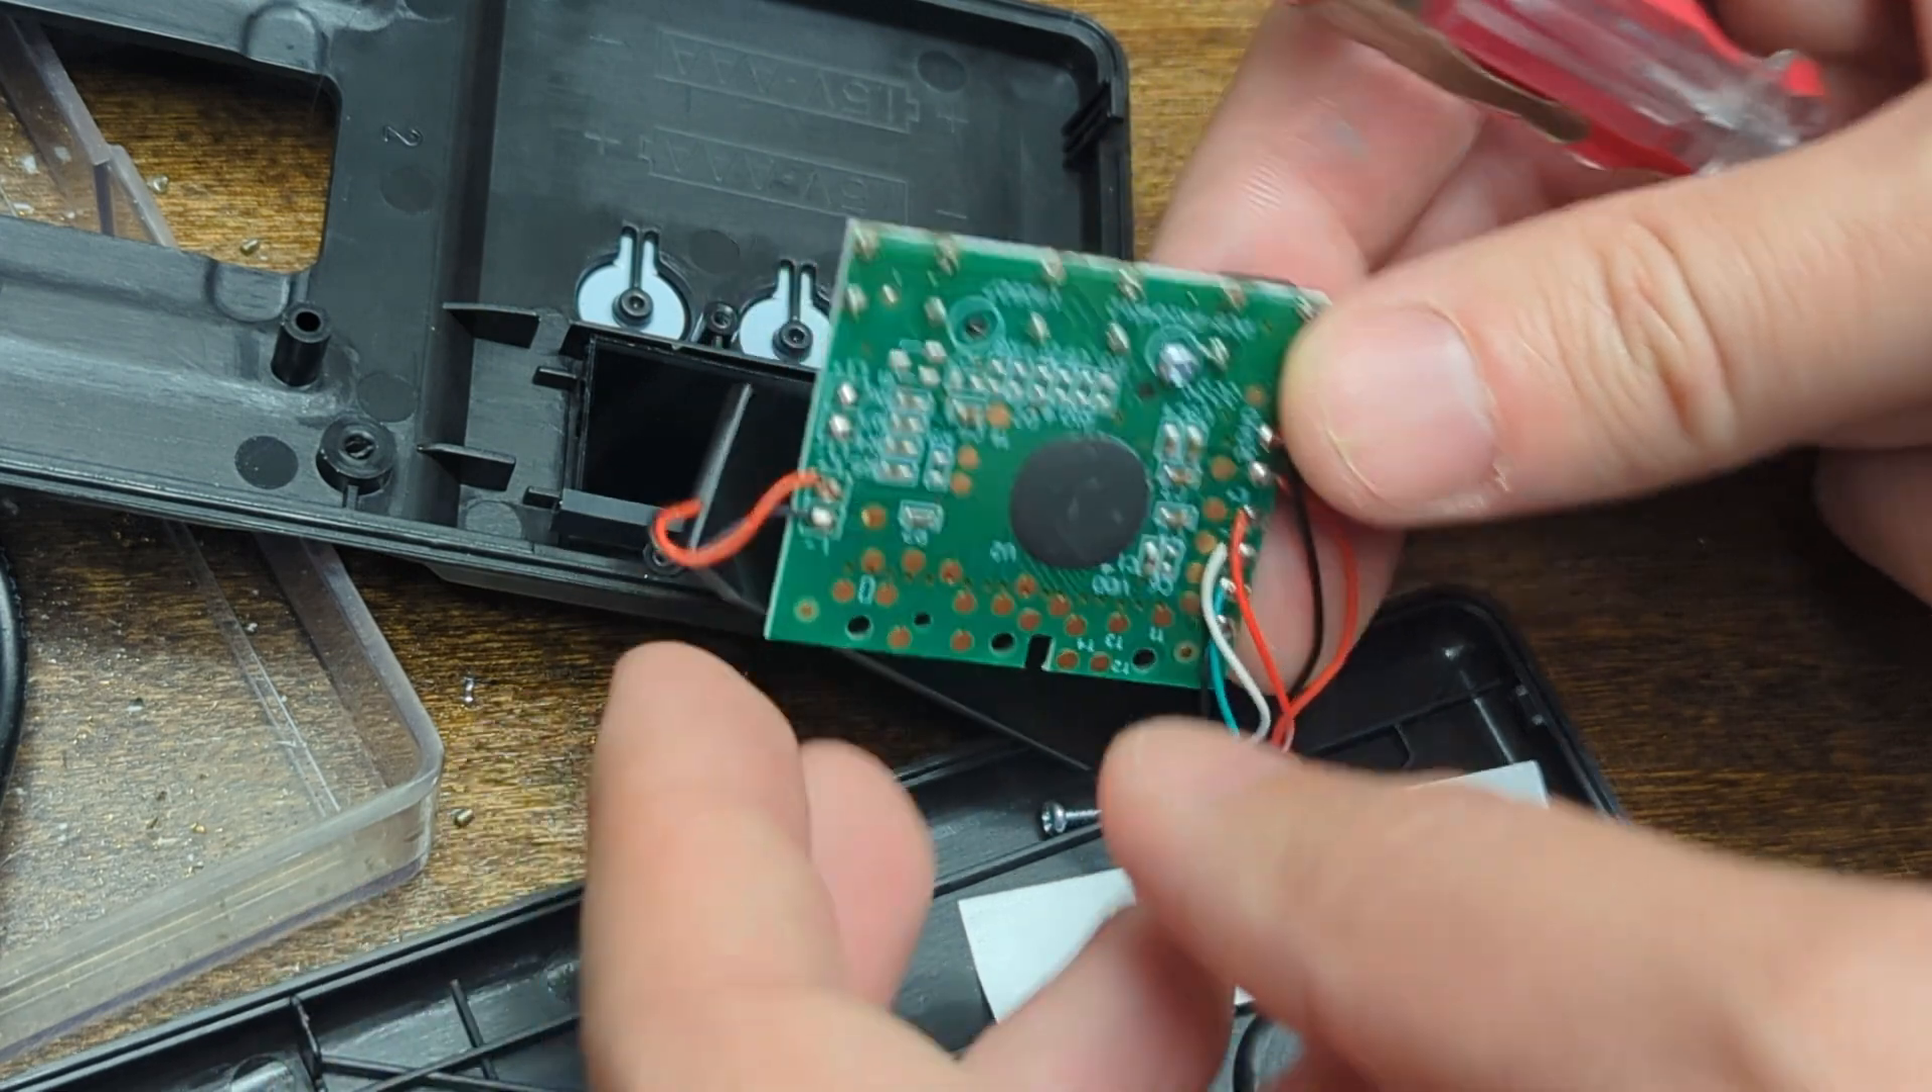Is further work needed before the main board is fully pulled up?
No.